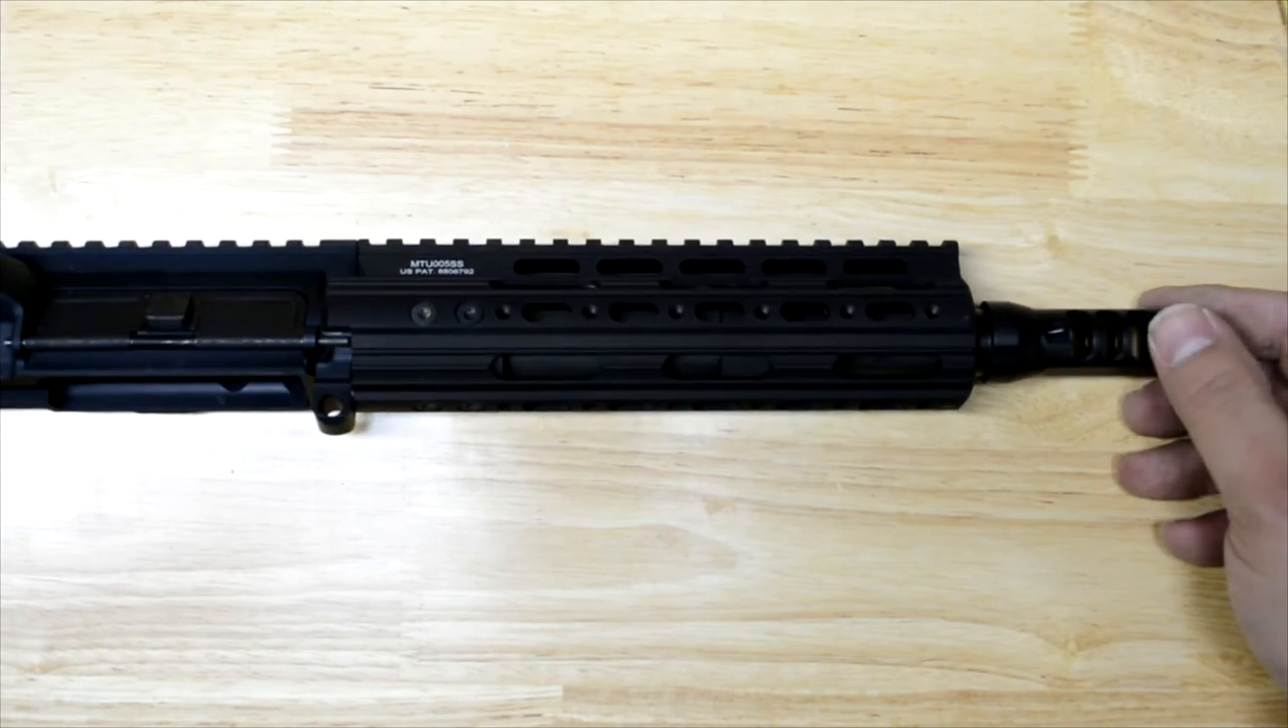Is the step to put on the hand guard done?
Yes.